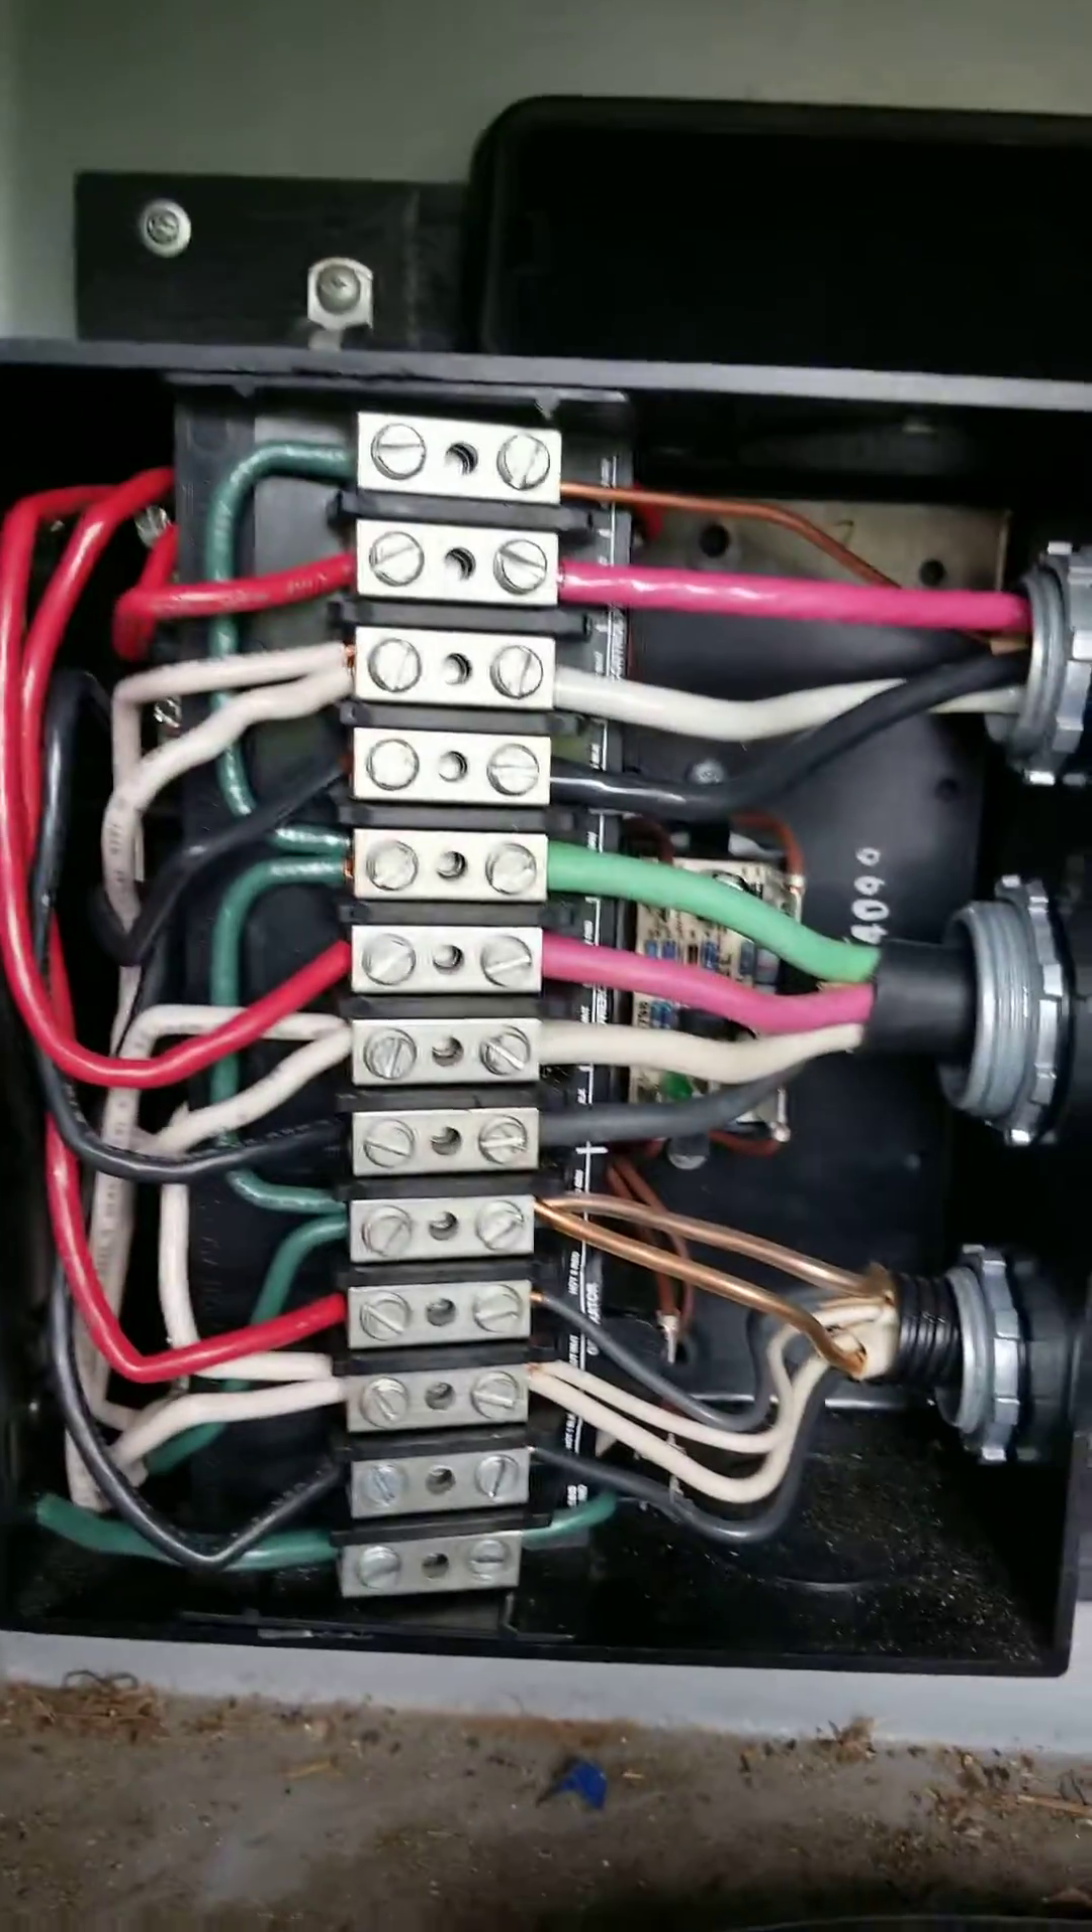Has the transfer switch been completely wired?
Yes.